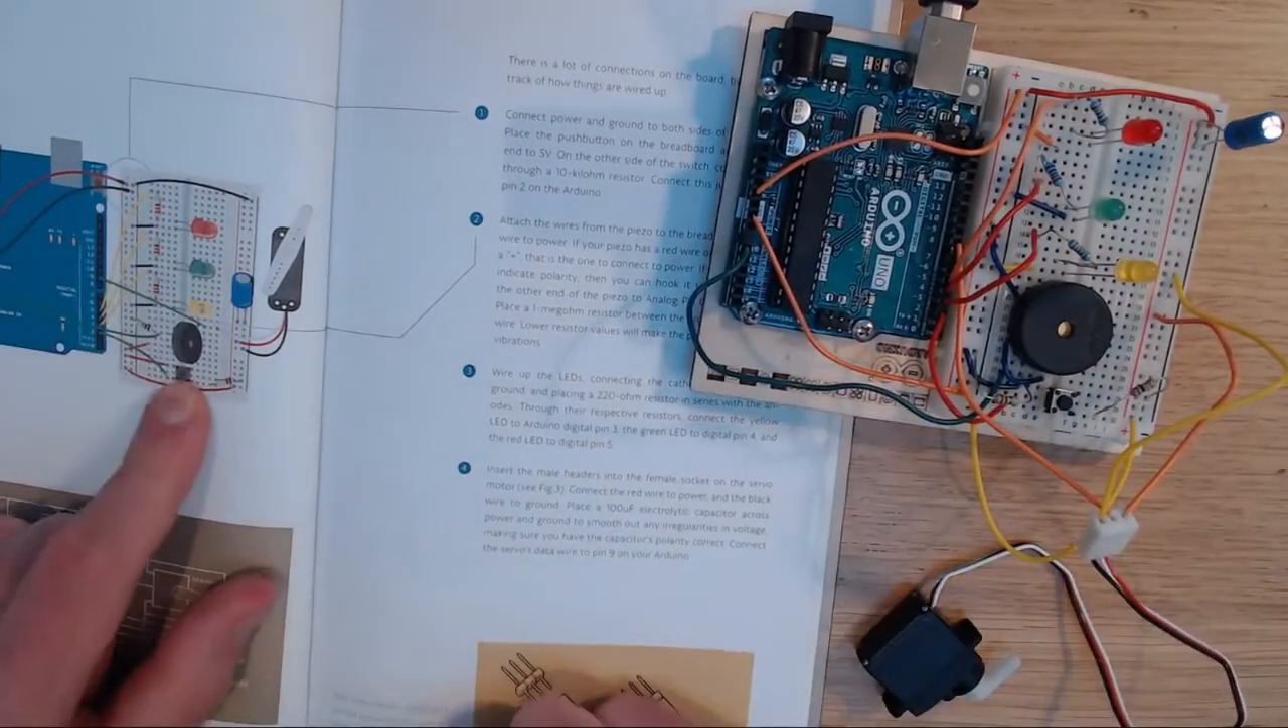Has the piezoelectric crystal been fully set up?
Yes.